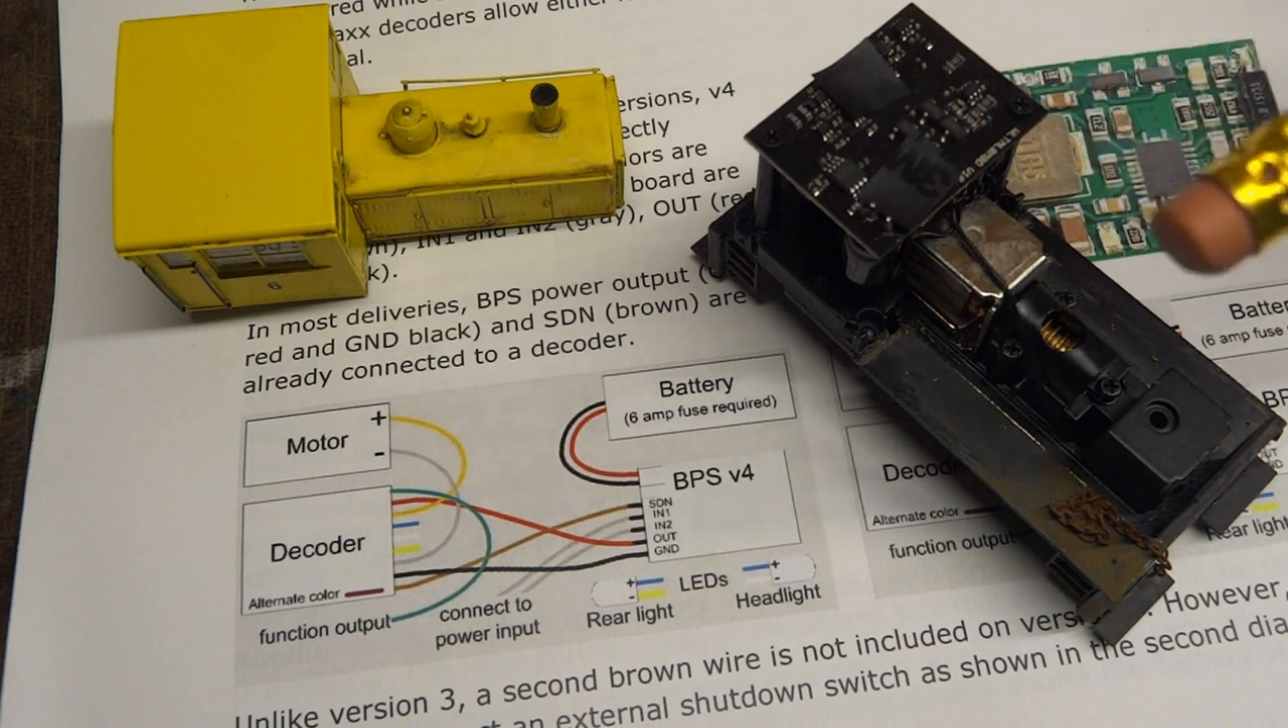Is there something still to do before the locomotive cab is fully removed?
No.